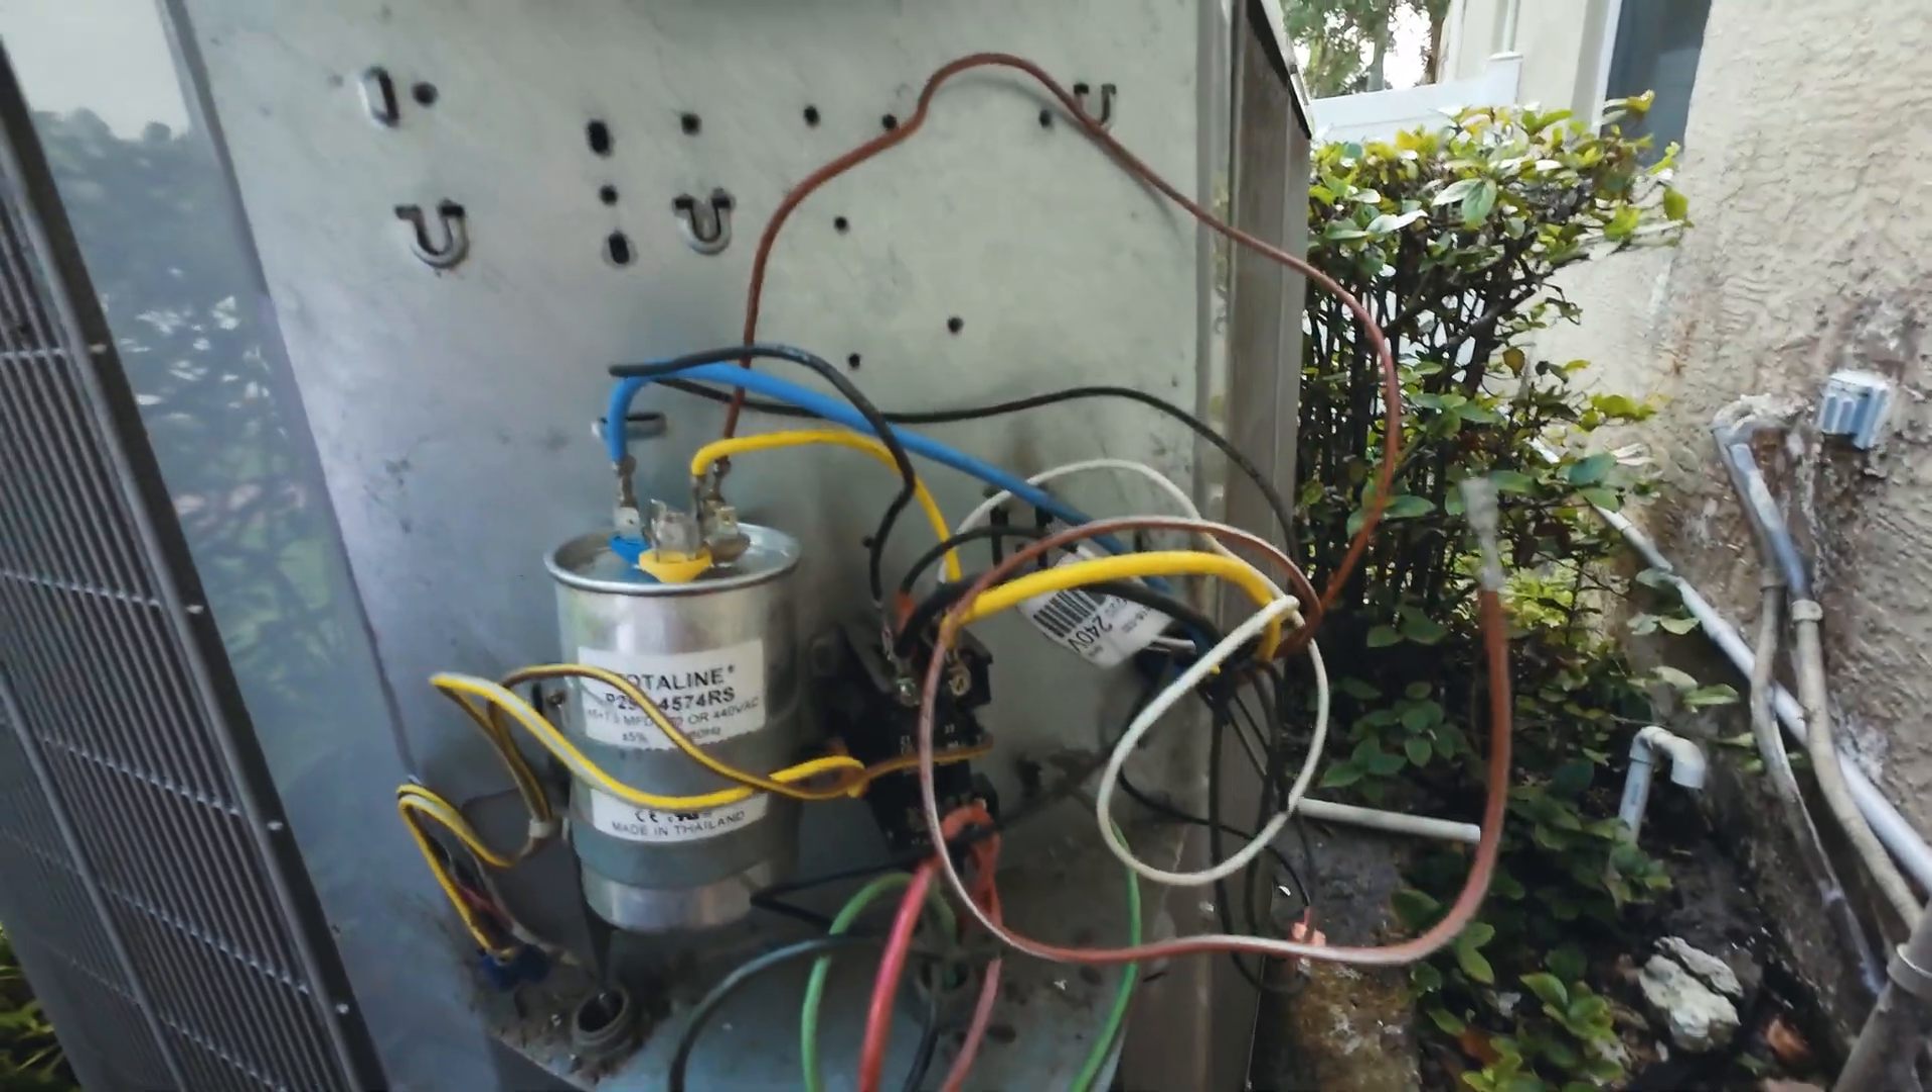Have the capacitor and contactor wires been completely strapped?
No.